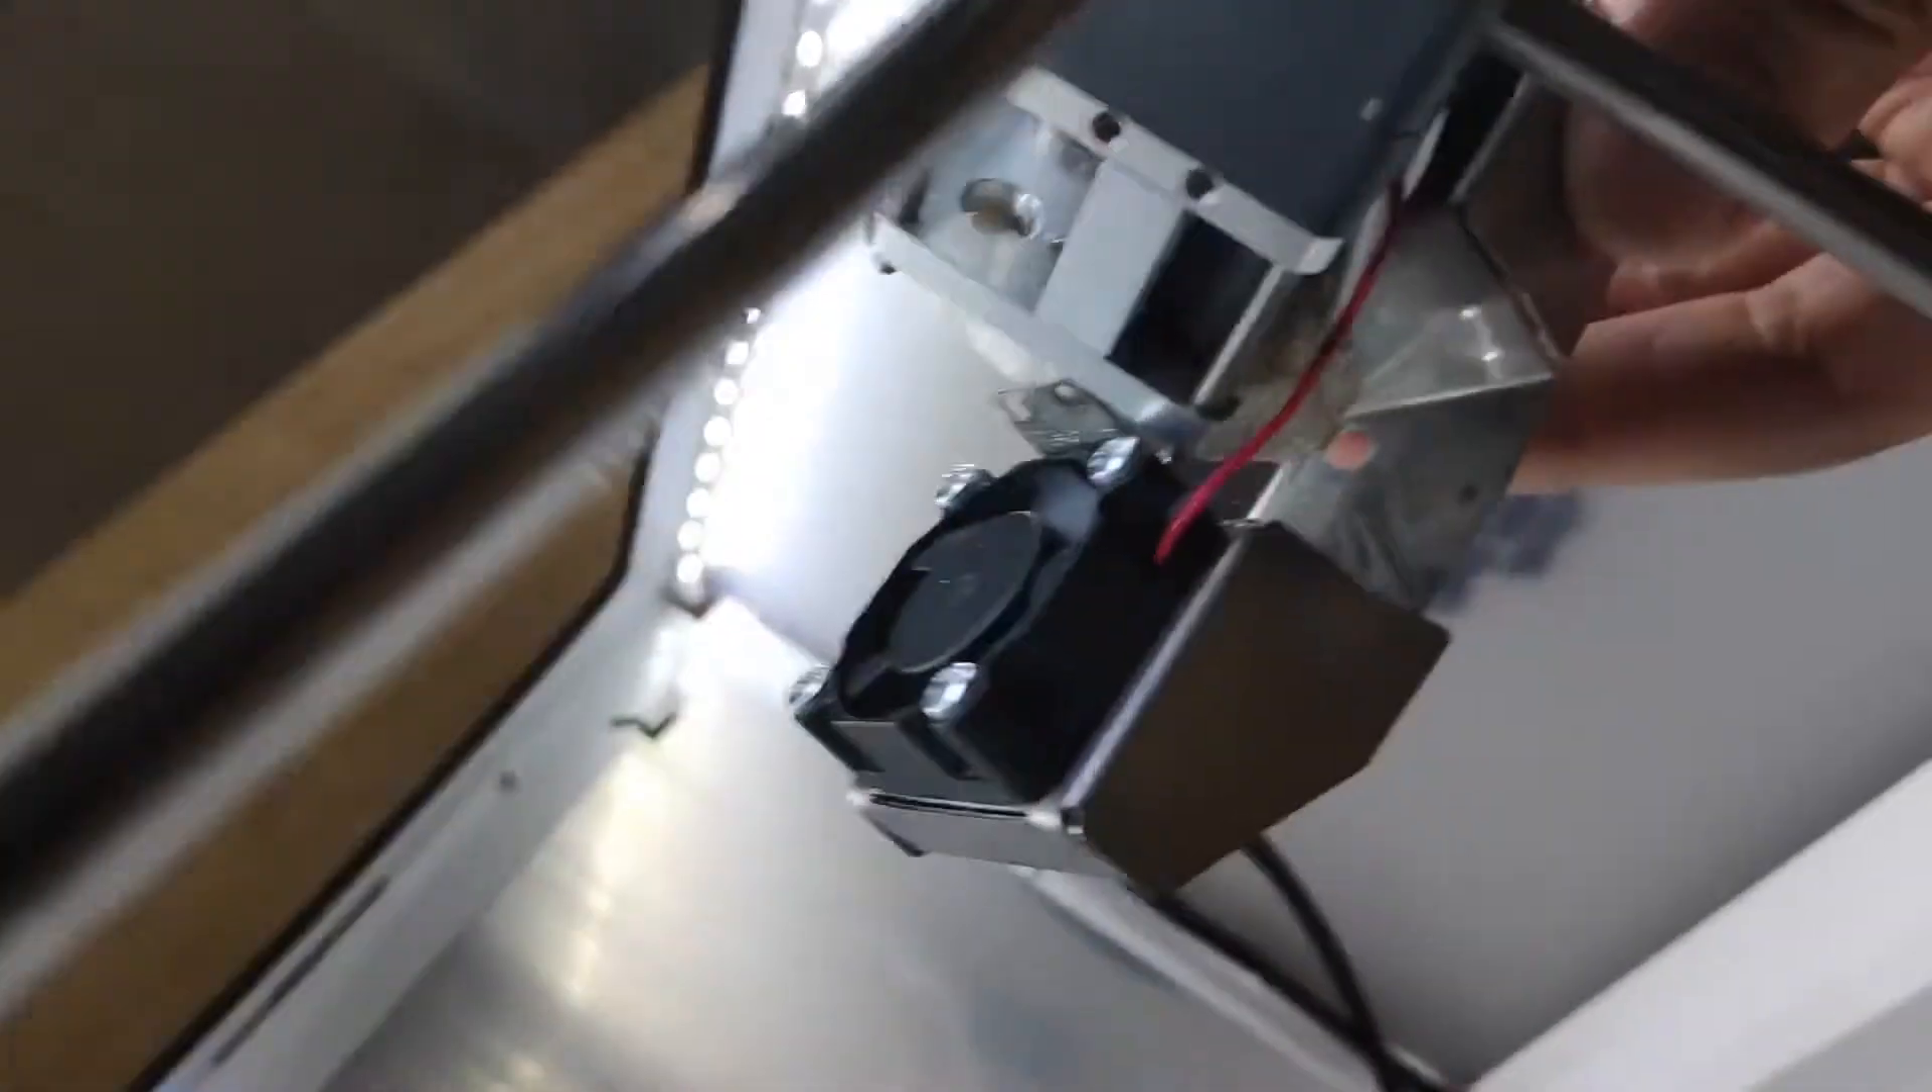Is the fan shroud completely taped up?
No.